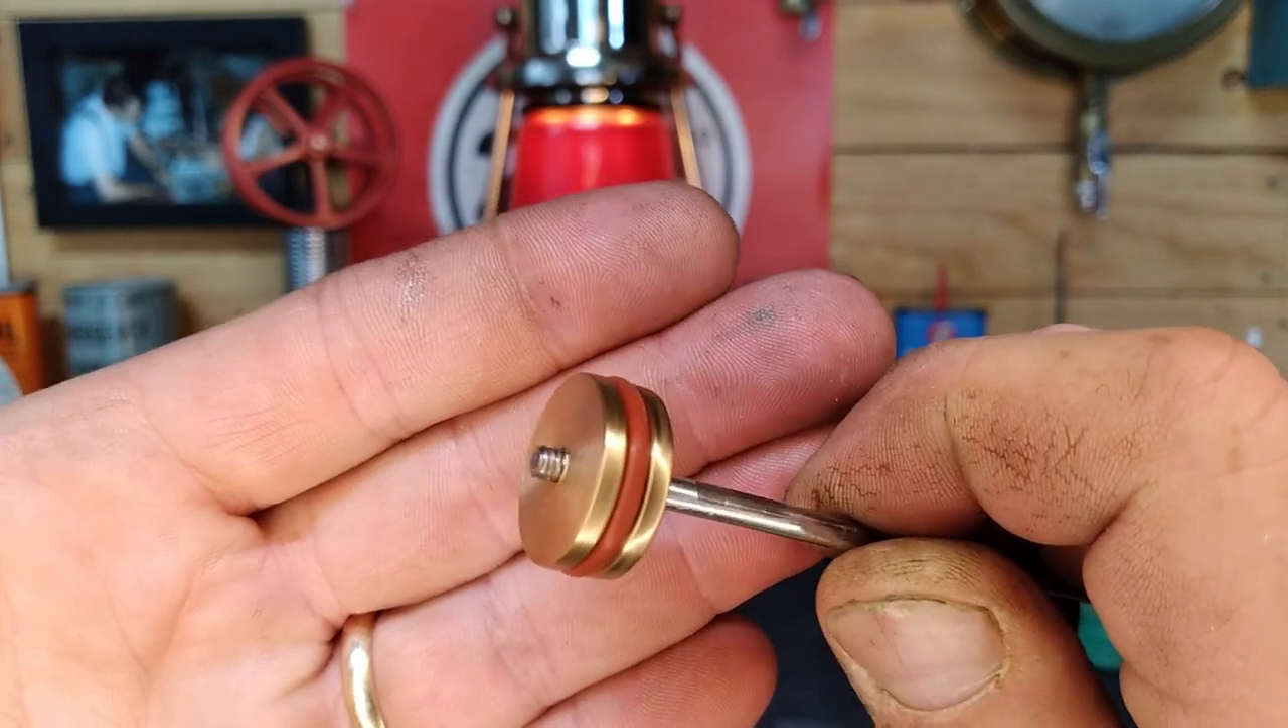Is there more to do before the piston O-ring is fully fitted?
No.